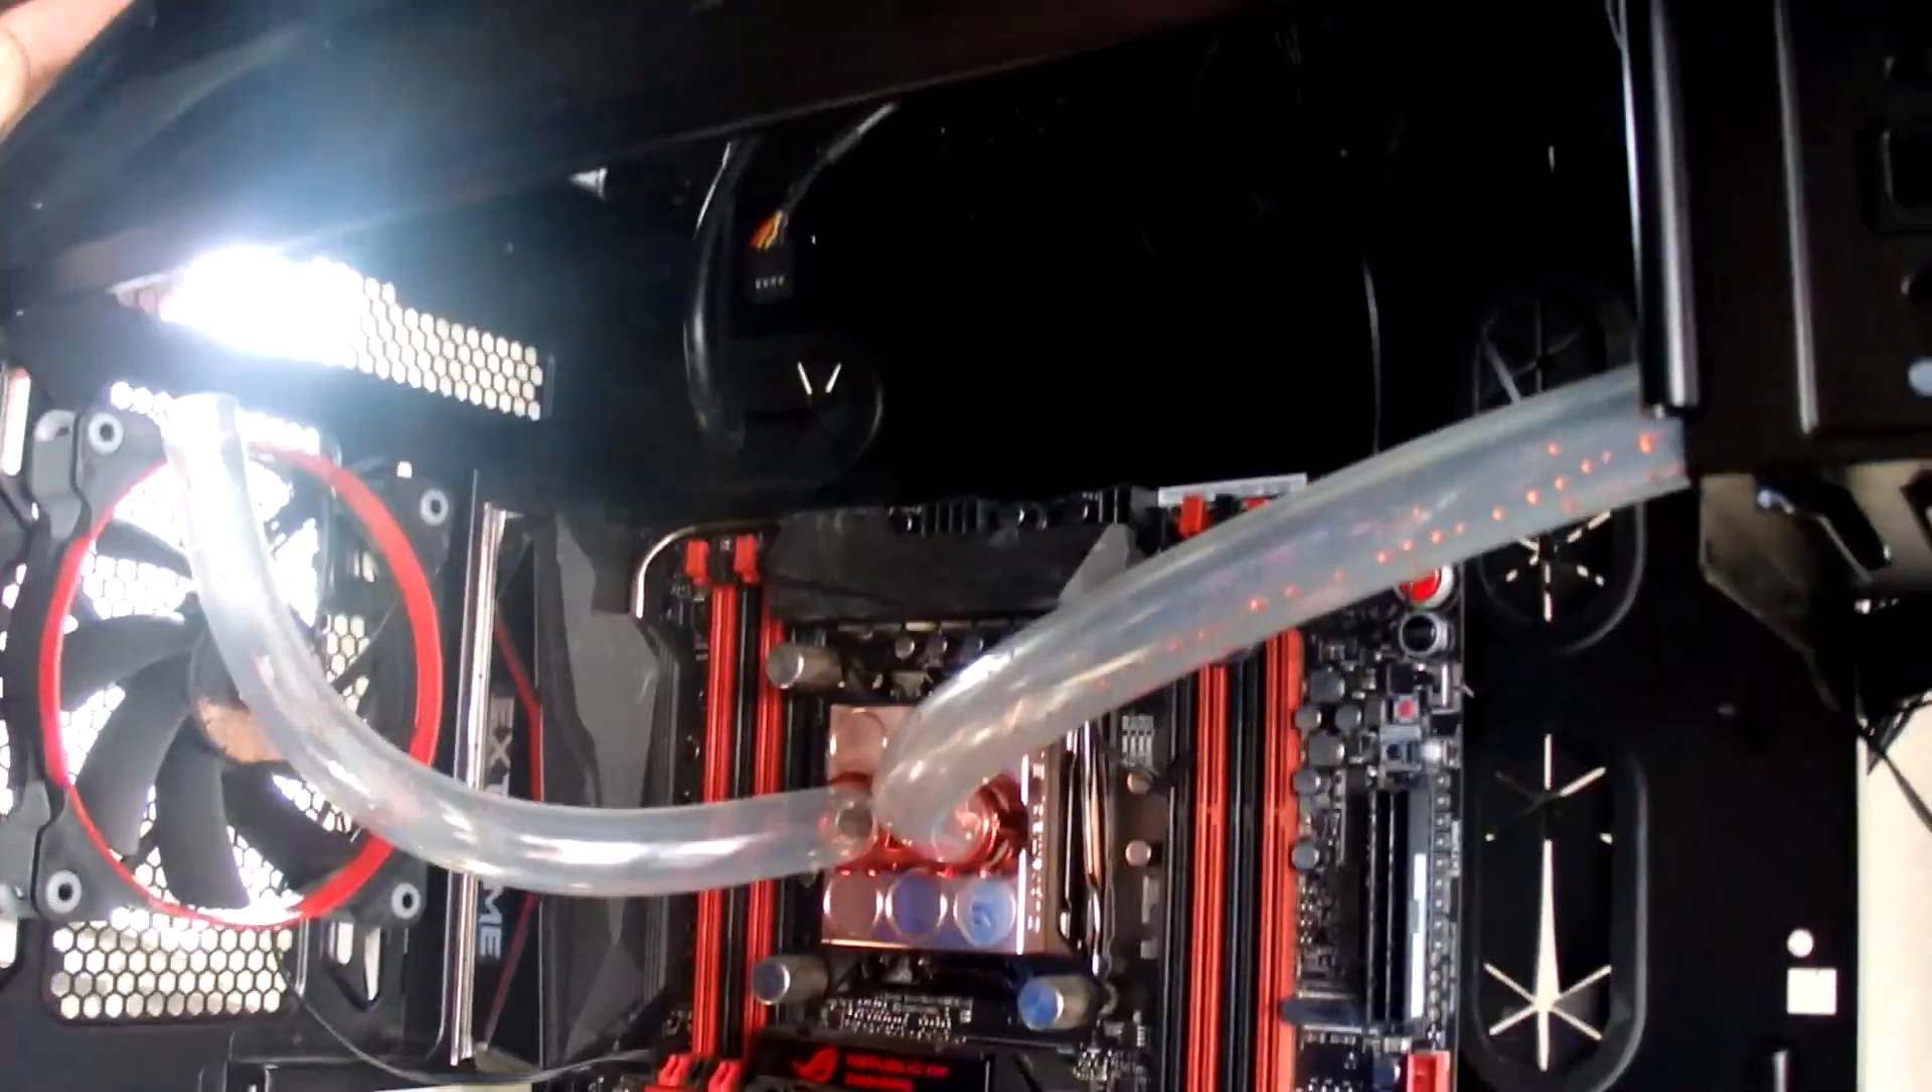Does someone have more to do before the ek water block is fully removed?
Yes.